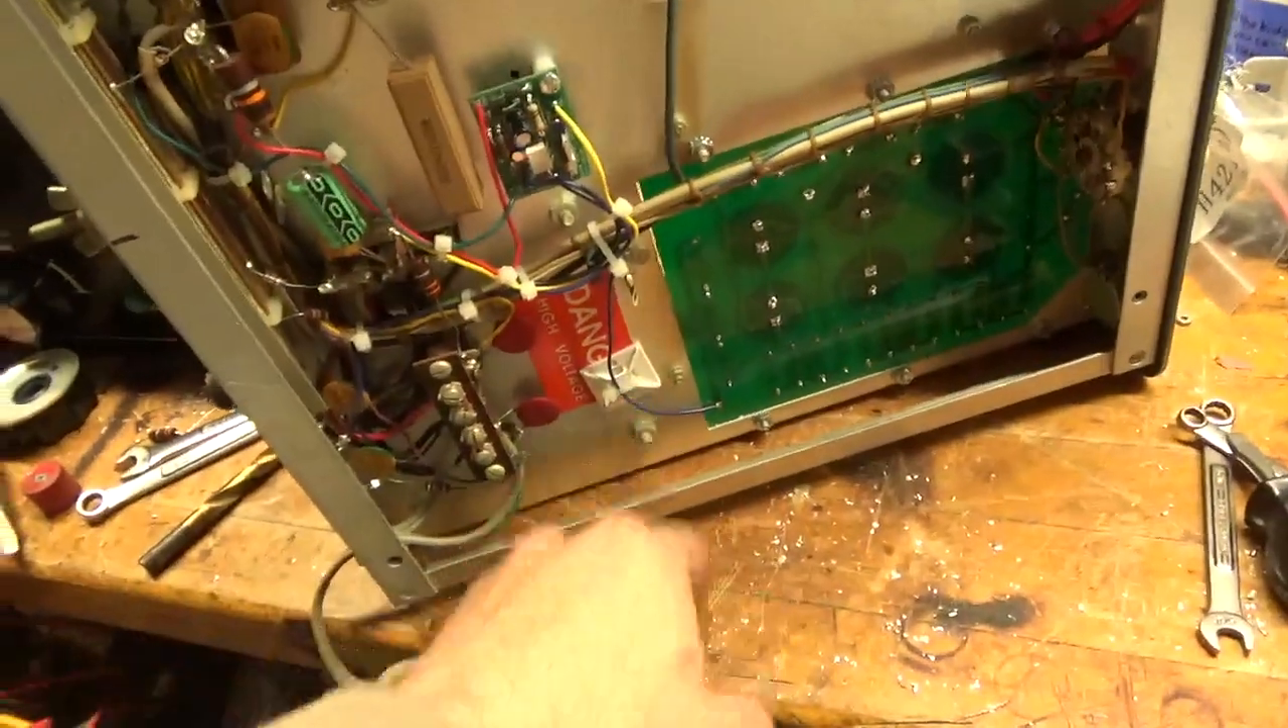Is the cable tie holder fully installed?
Yes.